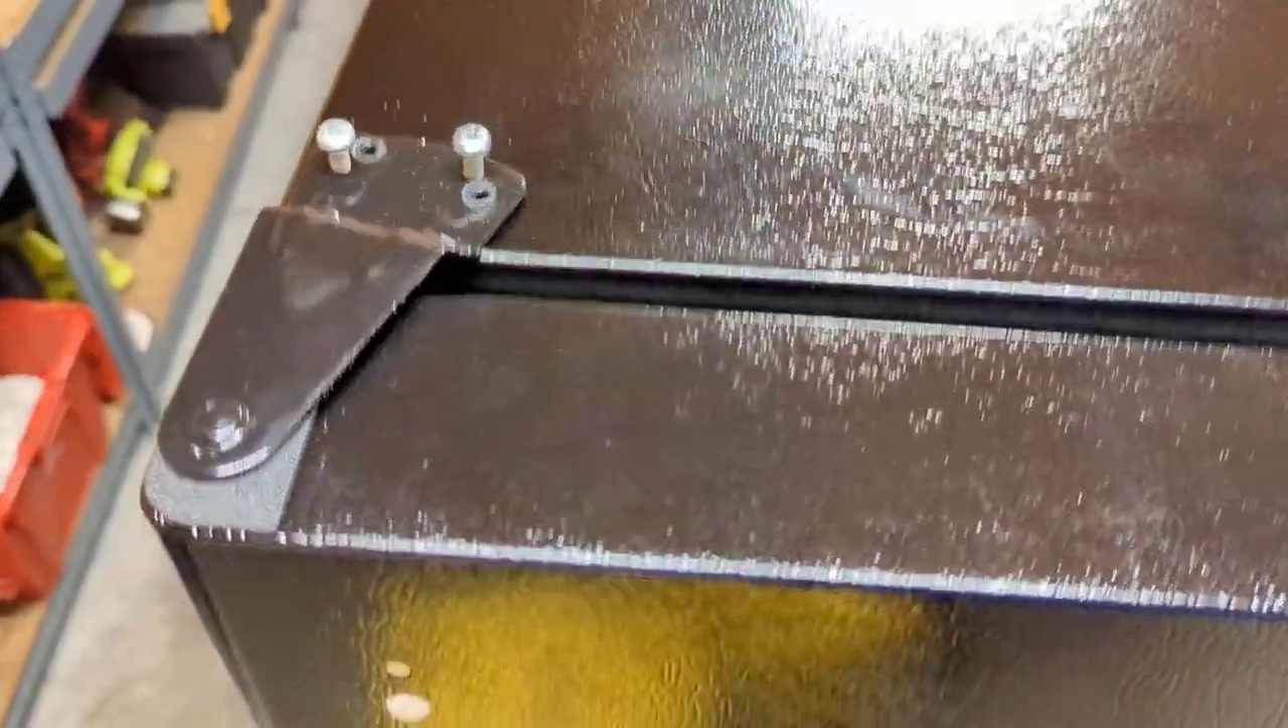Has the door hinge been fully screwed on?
No.